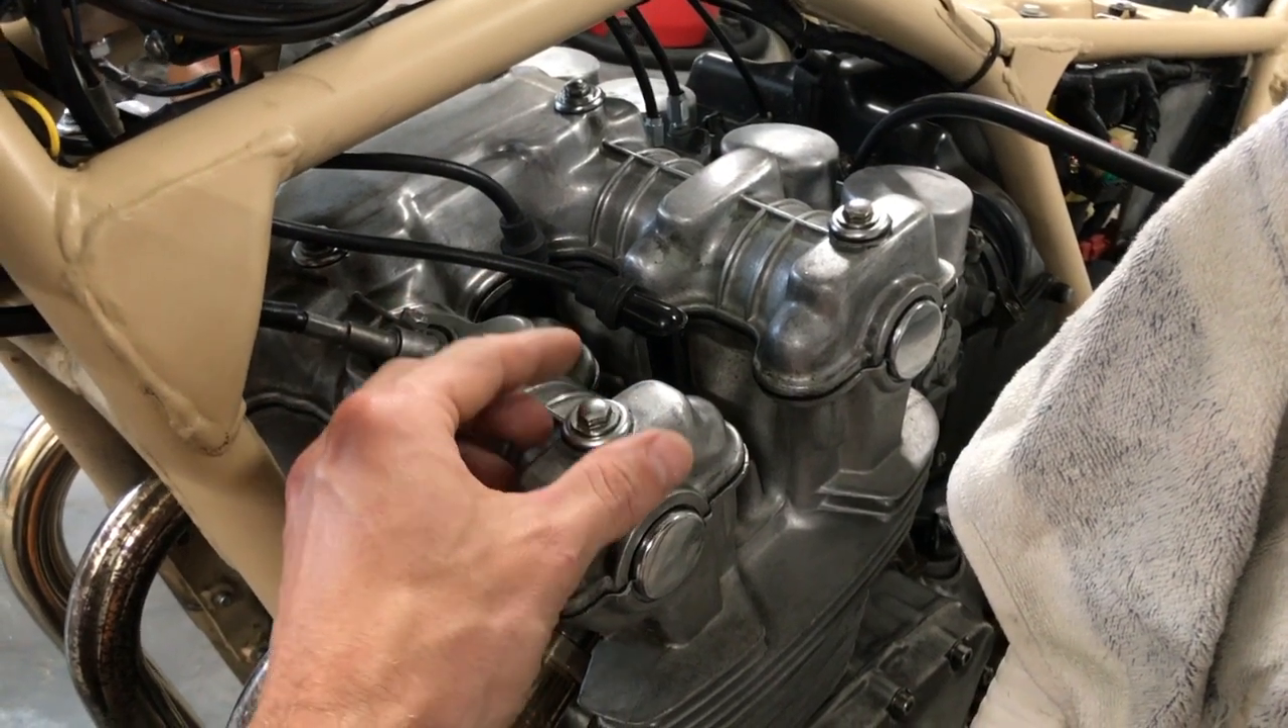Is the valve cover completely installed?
Yes.